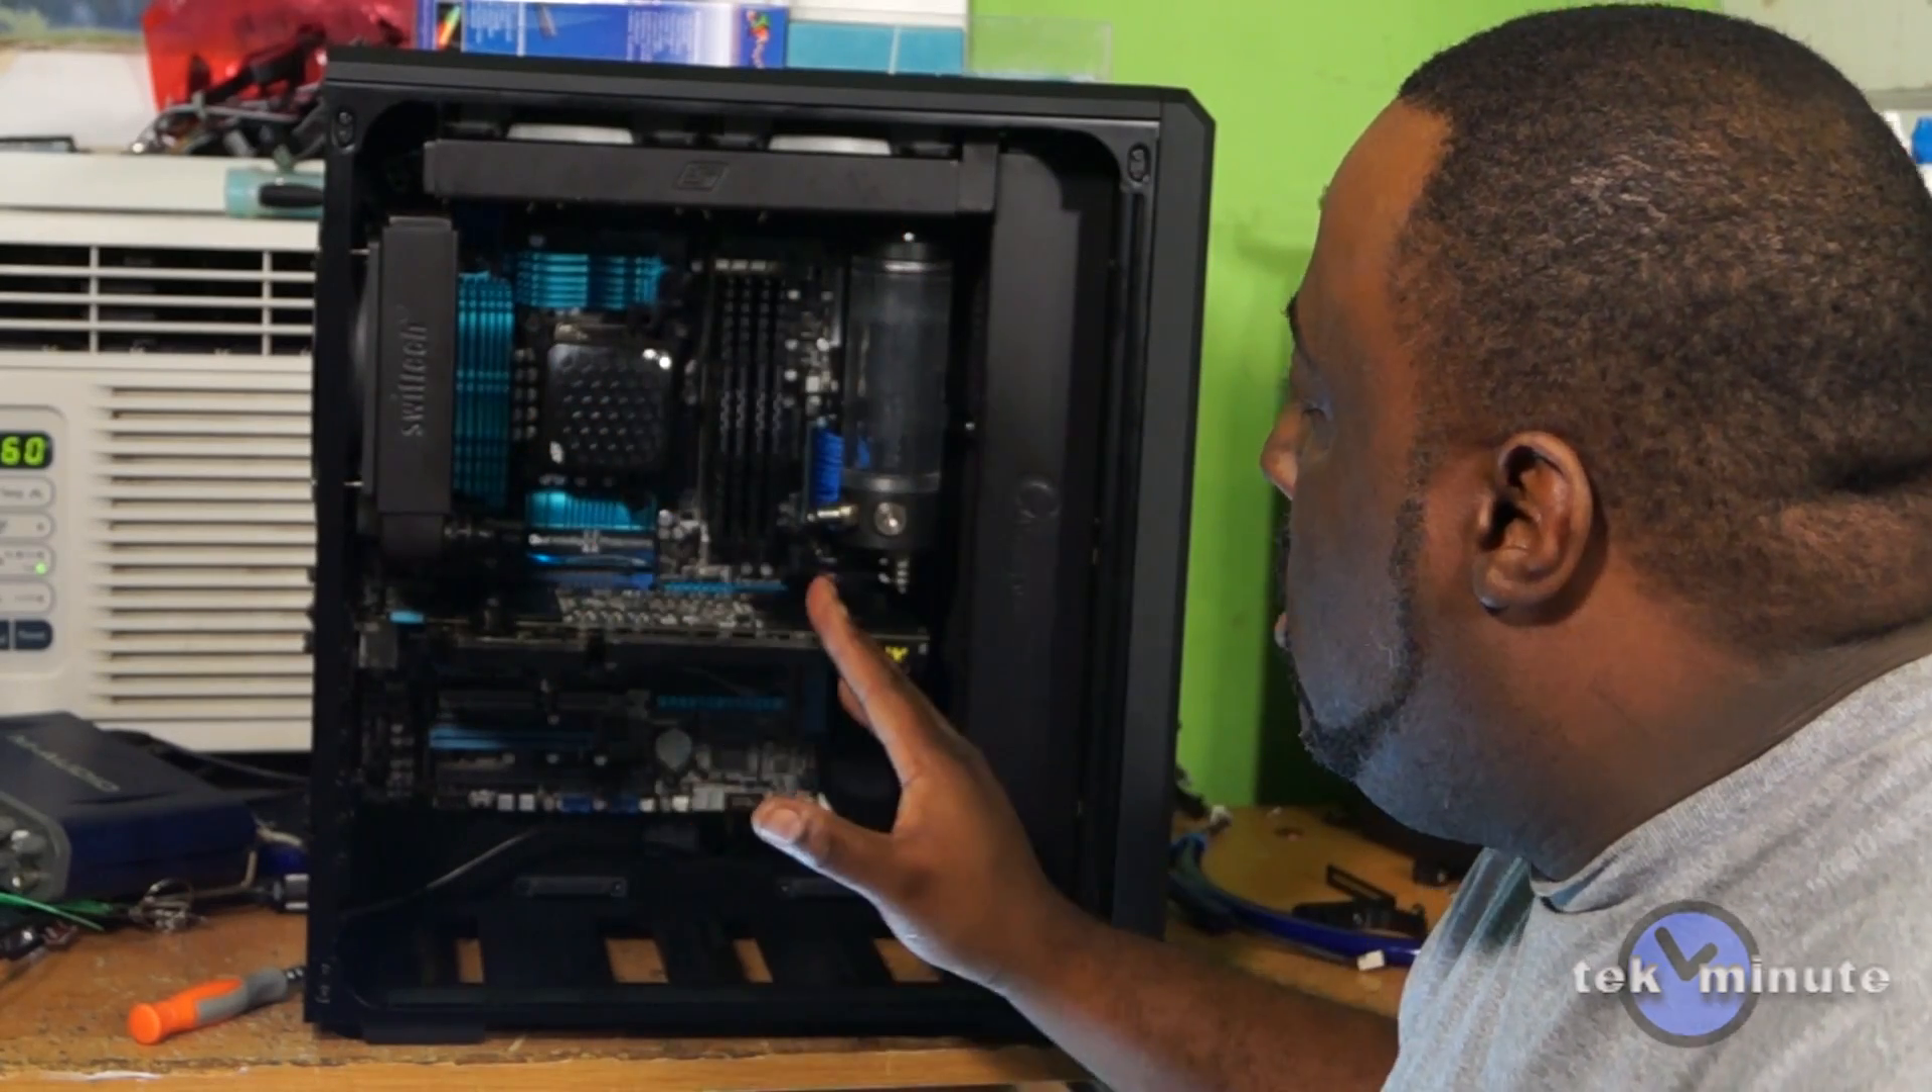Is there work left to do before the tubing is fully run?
Yes.